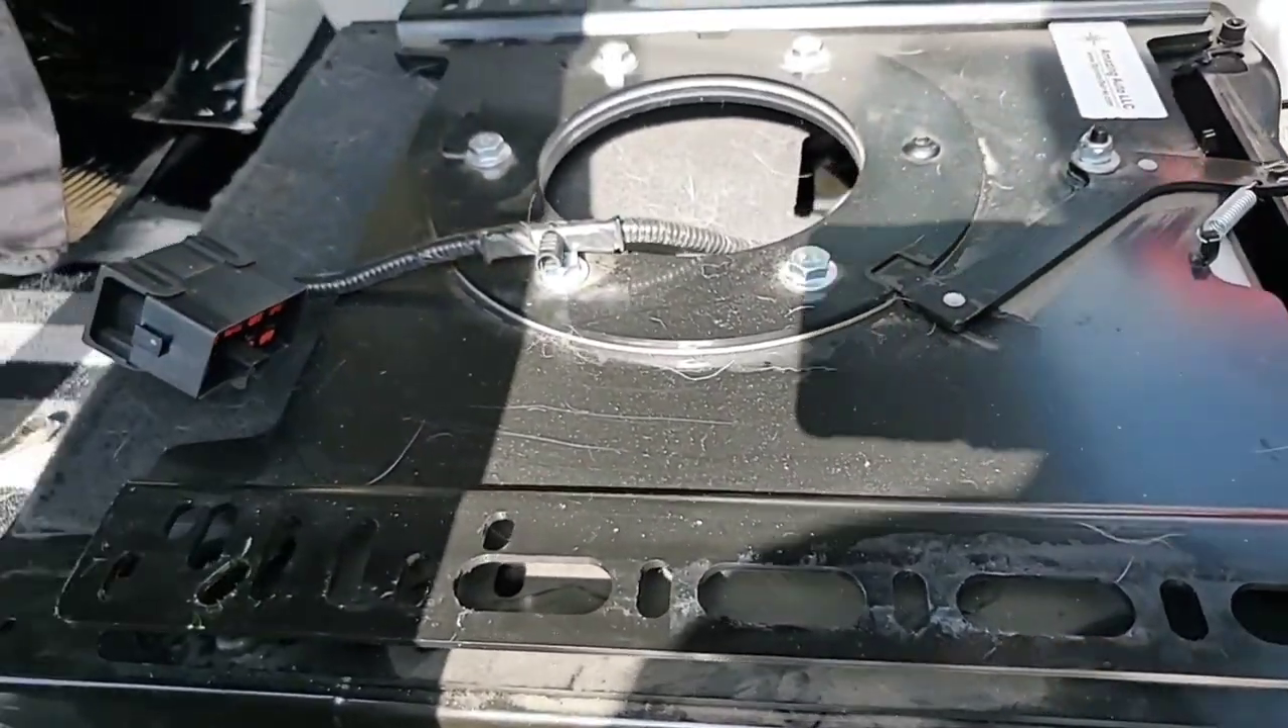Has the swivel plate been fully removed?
No.